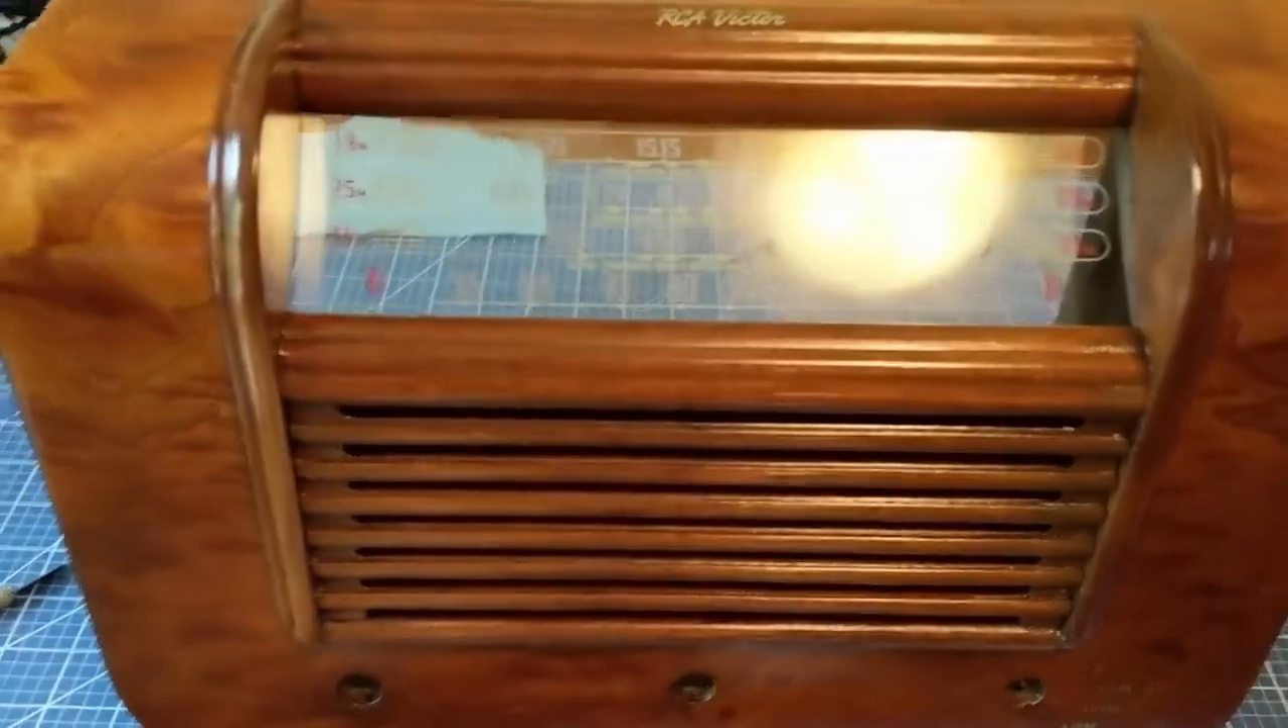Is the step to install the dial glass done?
Yes.